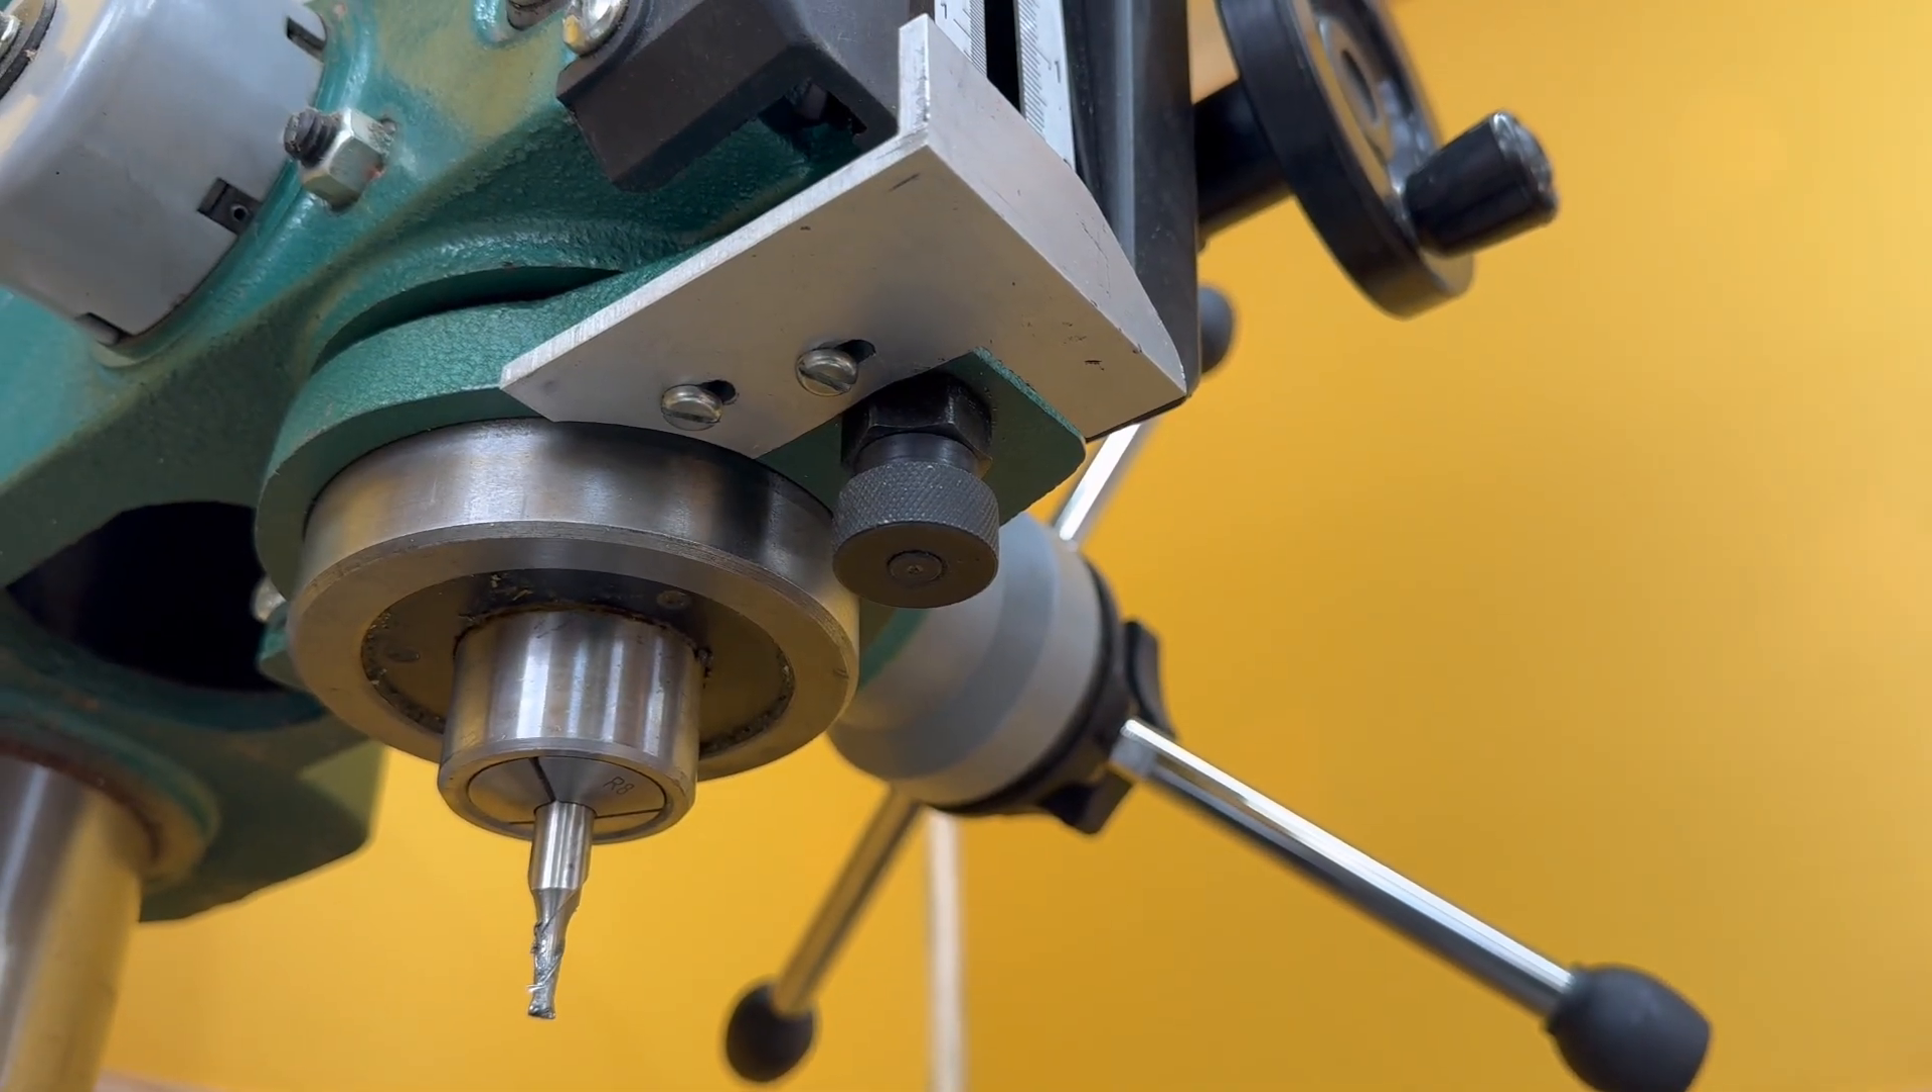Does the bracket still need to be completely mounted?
No.